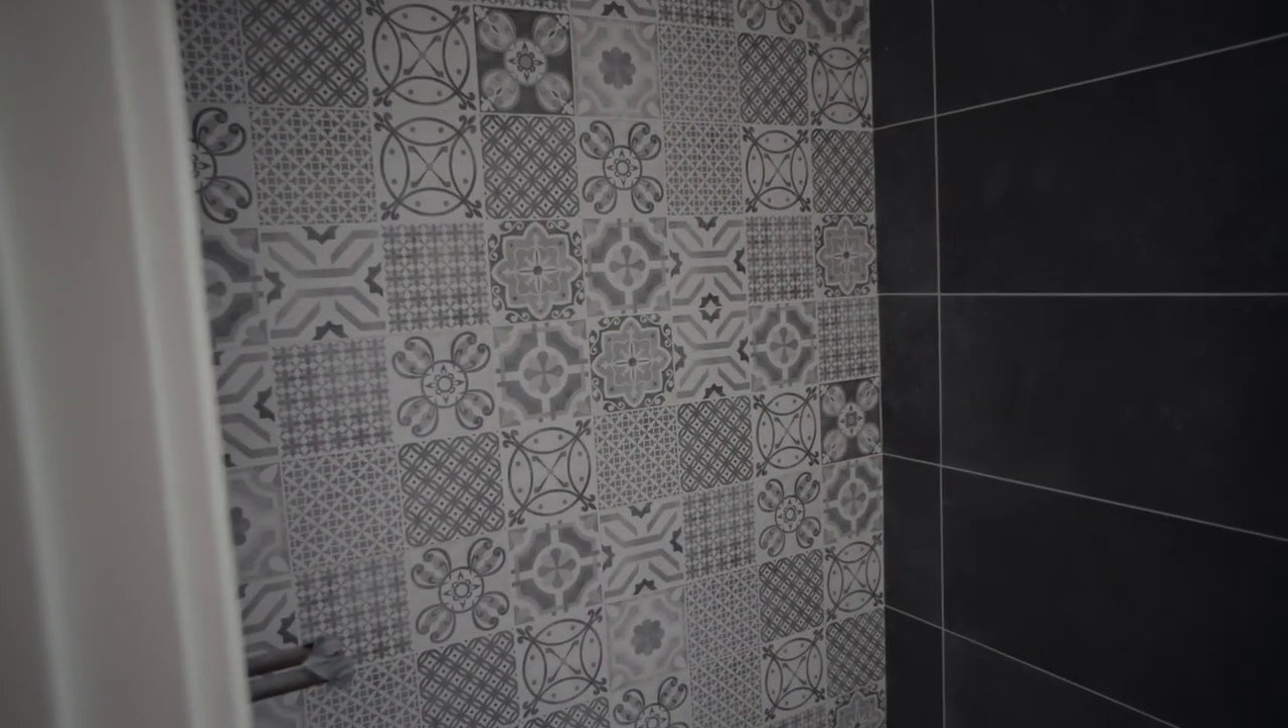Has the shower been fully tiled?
Yes.